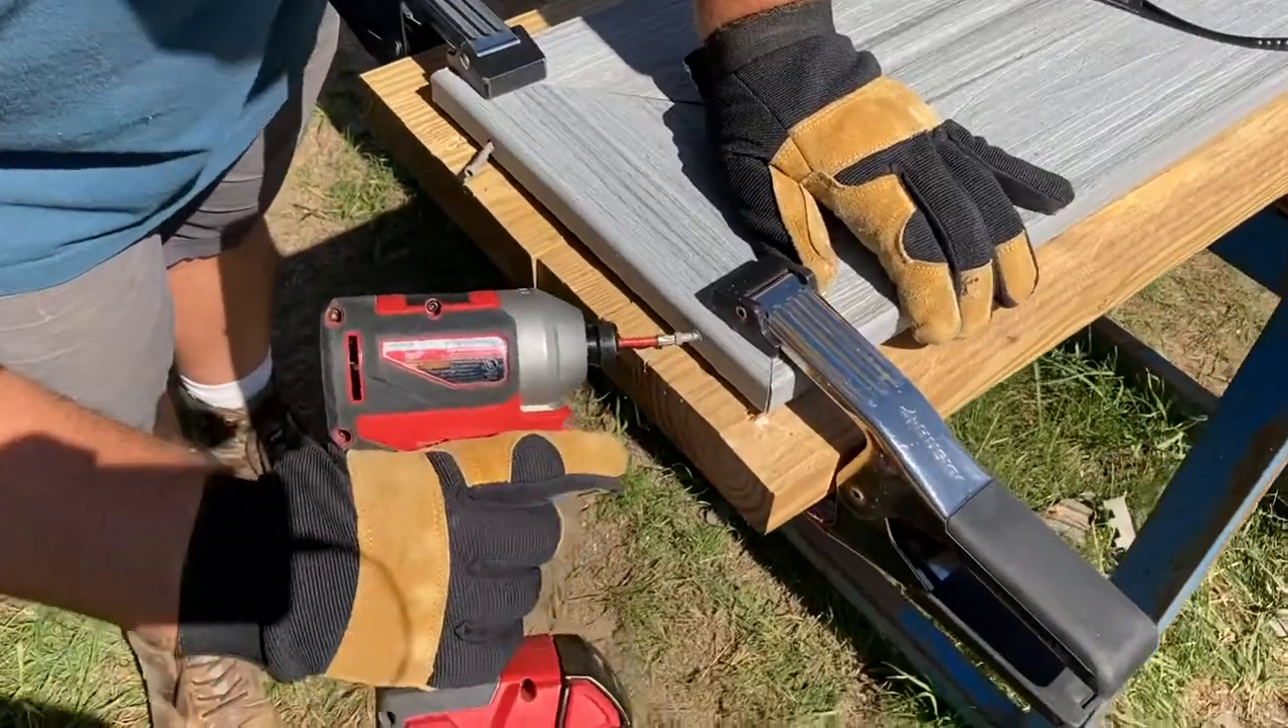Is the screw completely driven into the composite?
No.